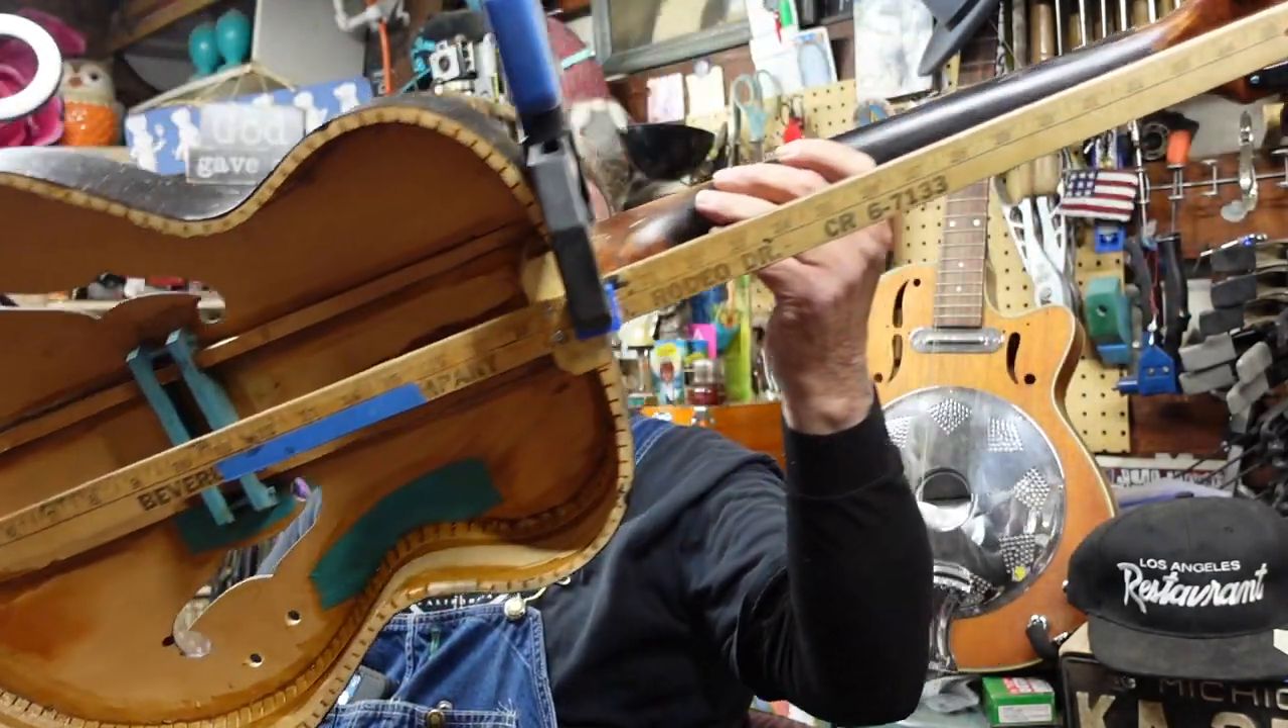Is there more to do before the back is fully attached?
Yes.